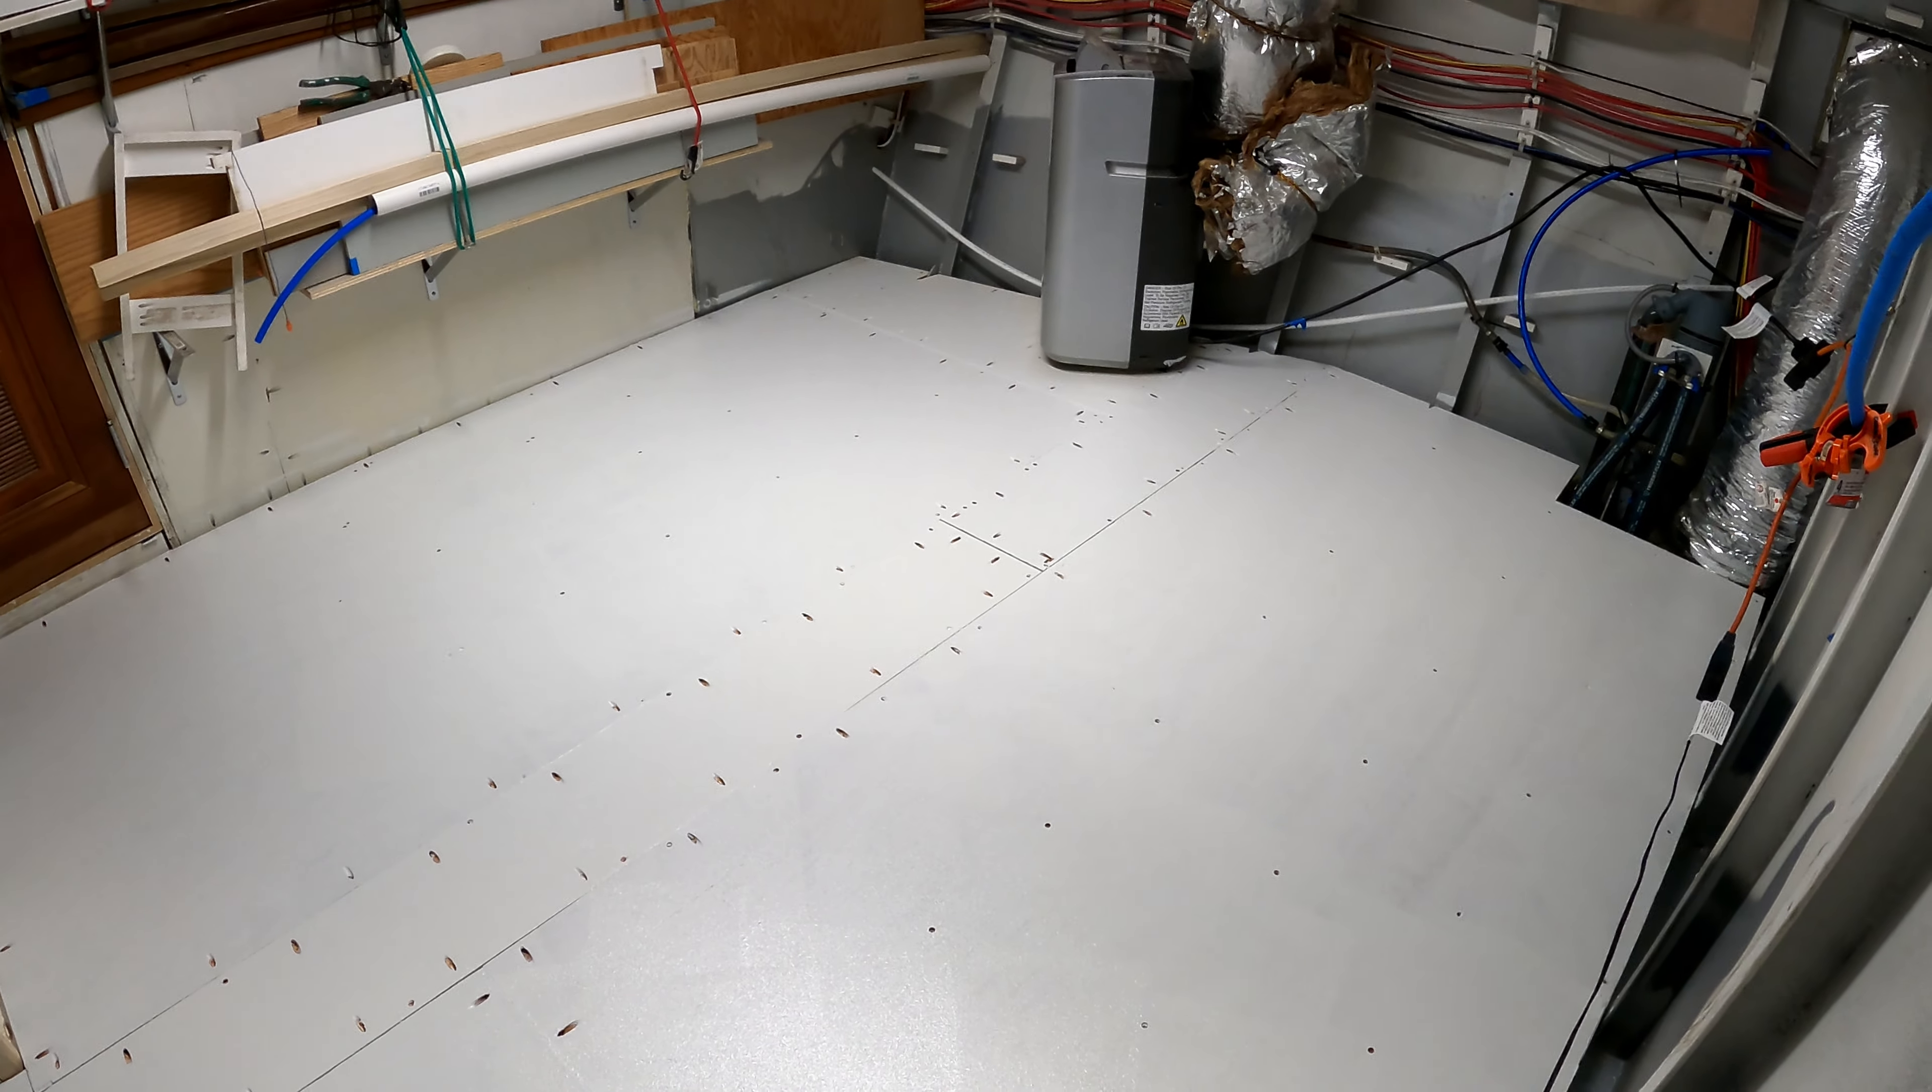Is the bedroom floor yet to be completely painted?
No.